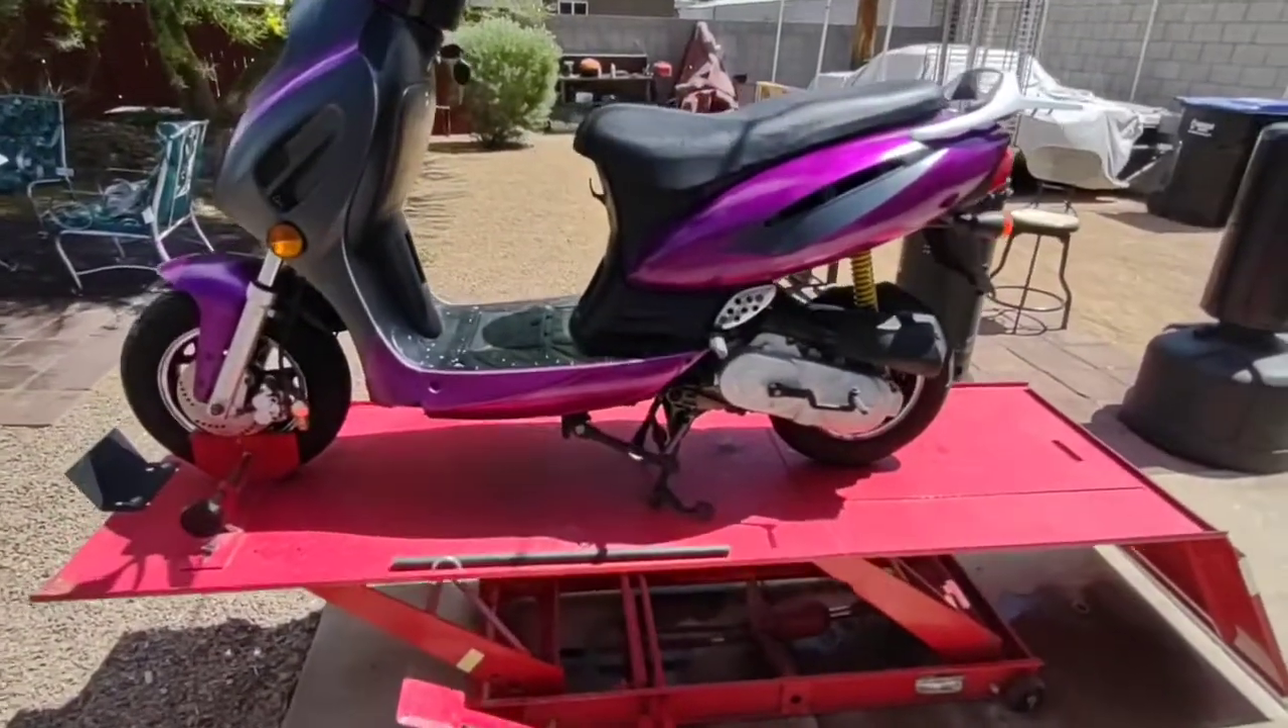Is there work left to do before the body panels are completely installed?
No.